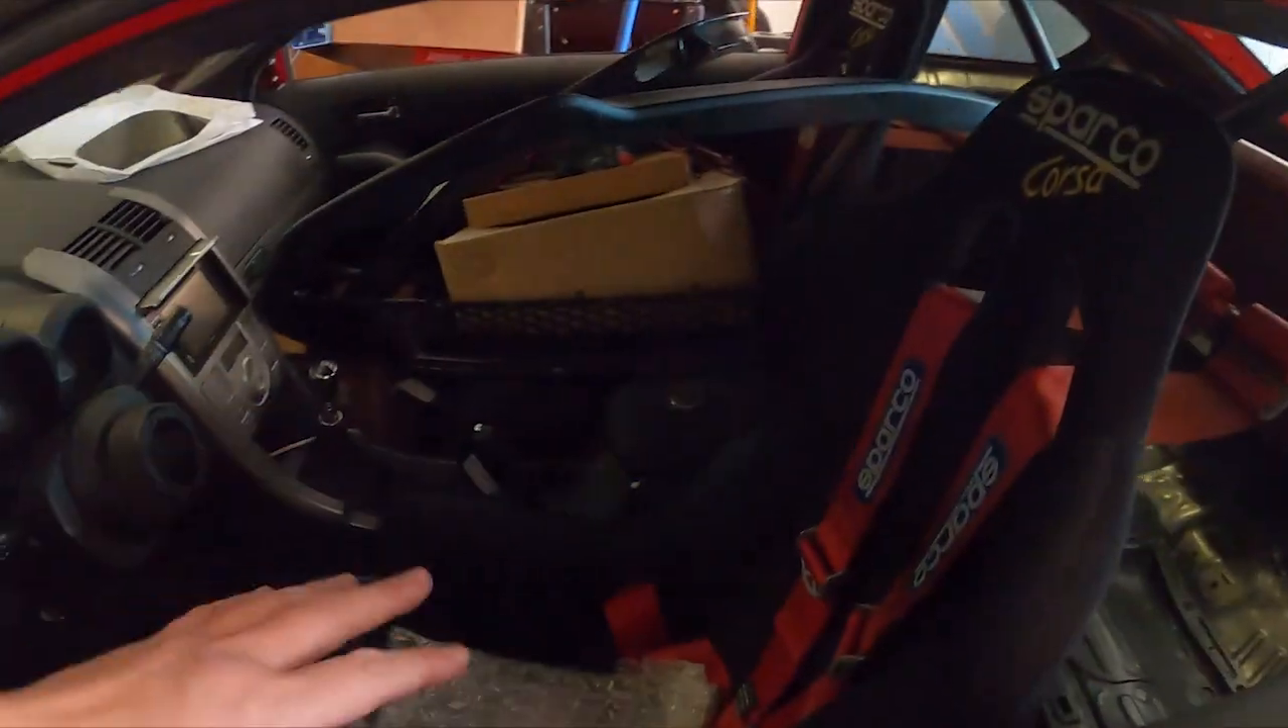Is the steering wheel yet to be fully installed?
Yes.